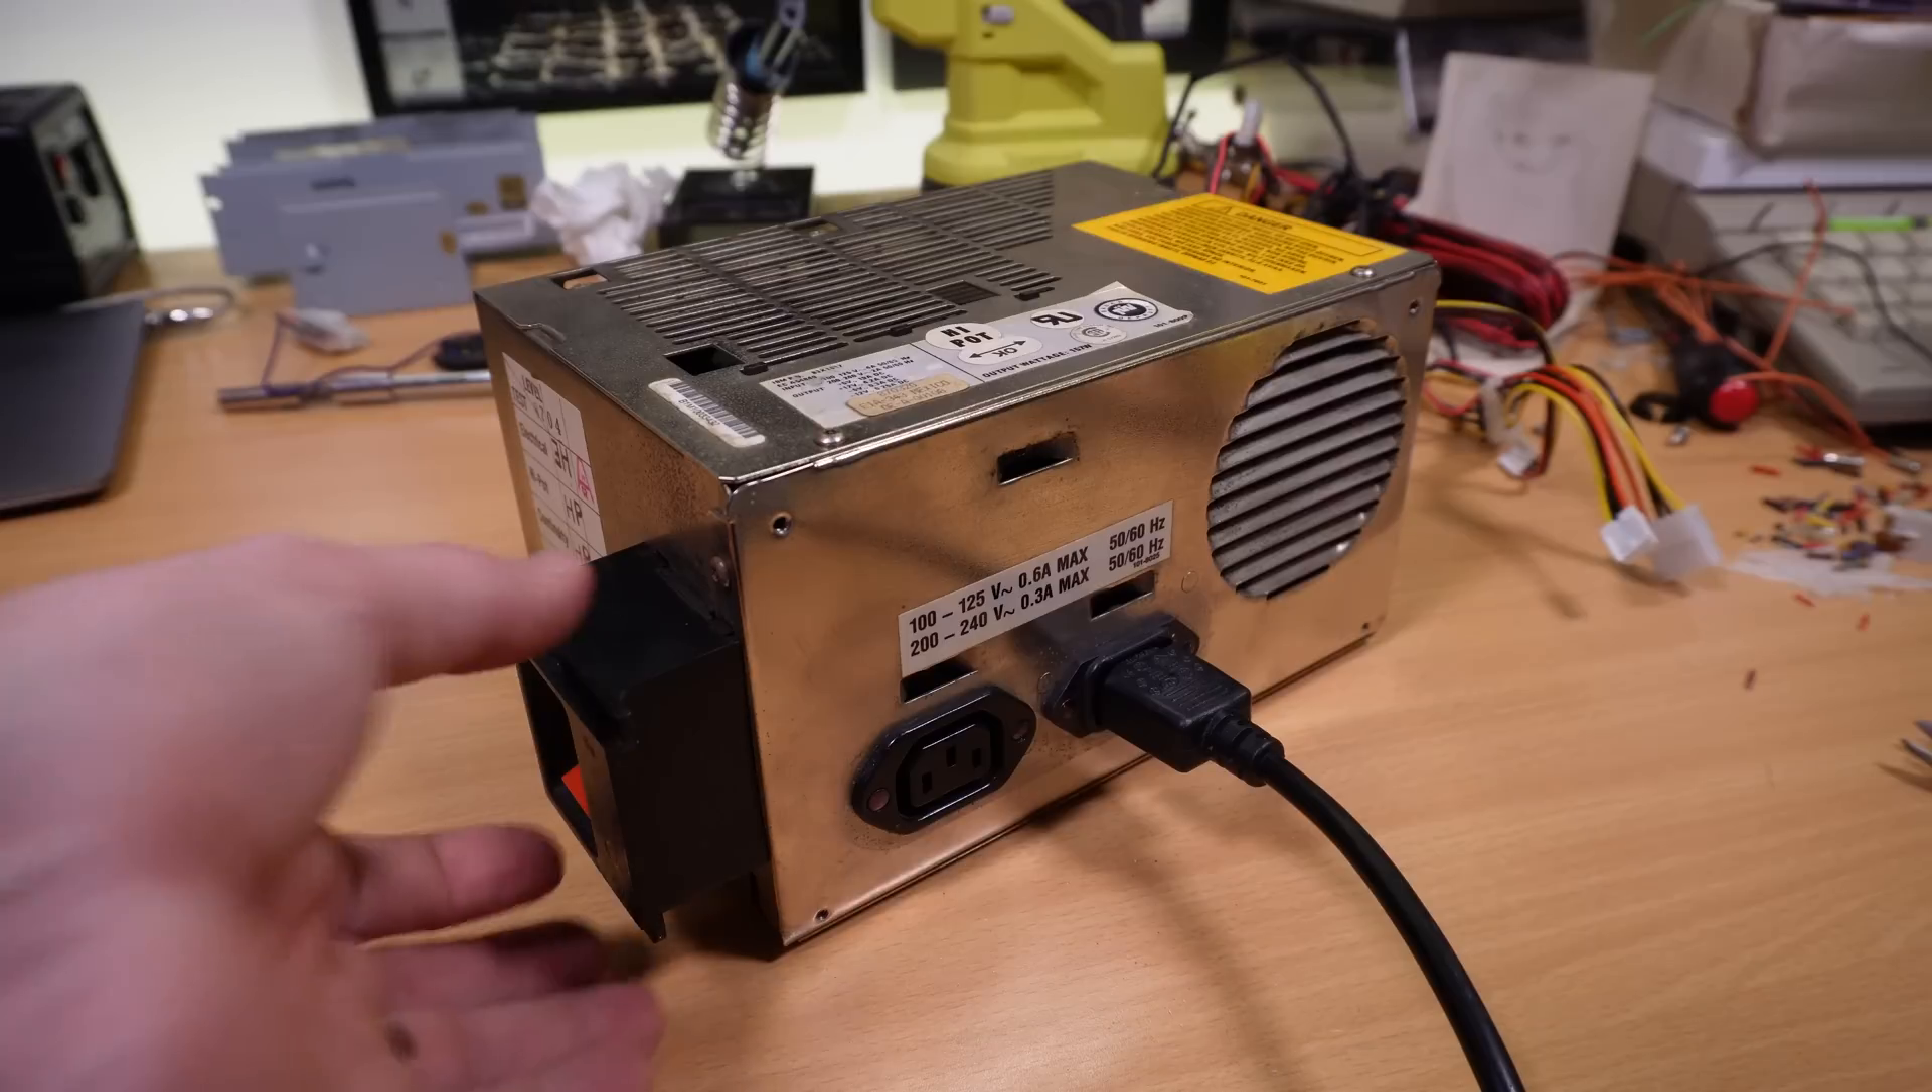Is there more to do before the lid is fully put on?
No.